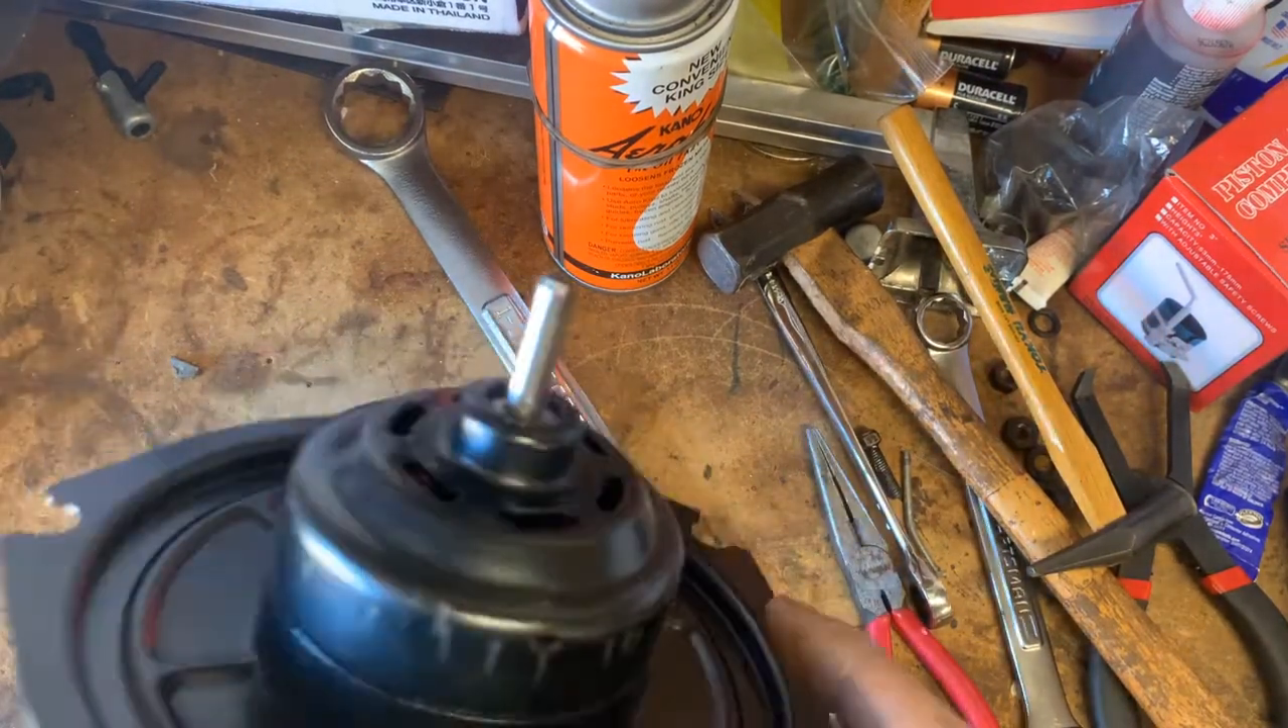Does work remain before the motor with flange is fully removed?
No.